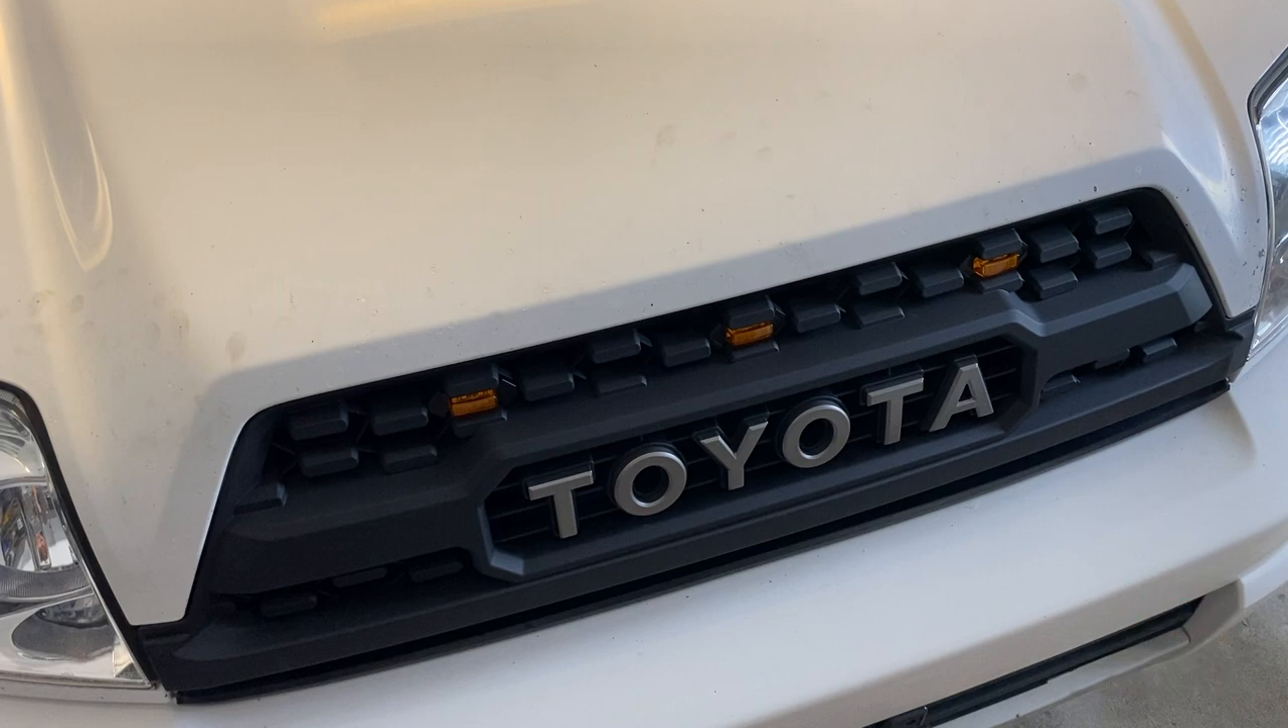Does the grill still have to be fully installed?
No.